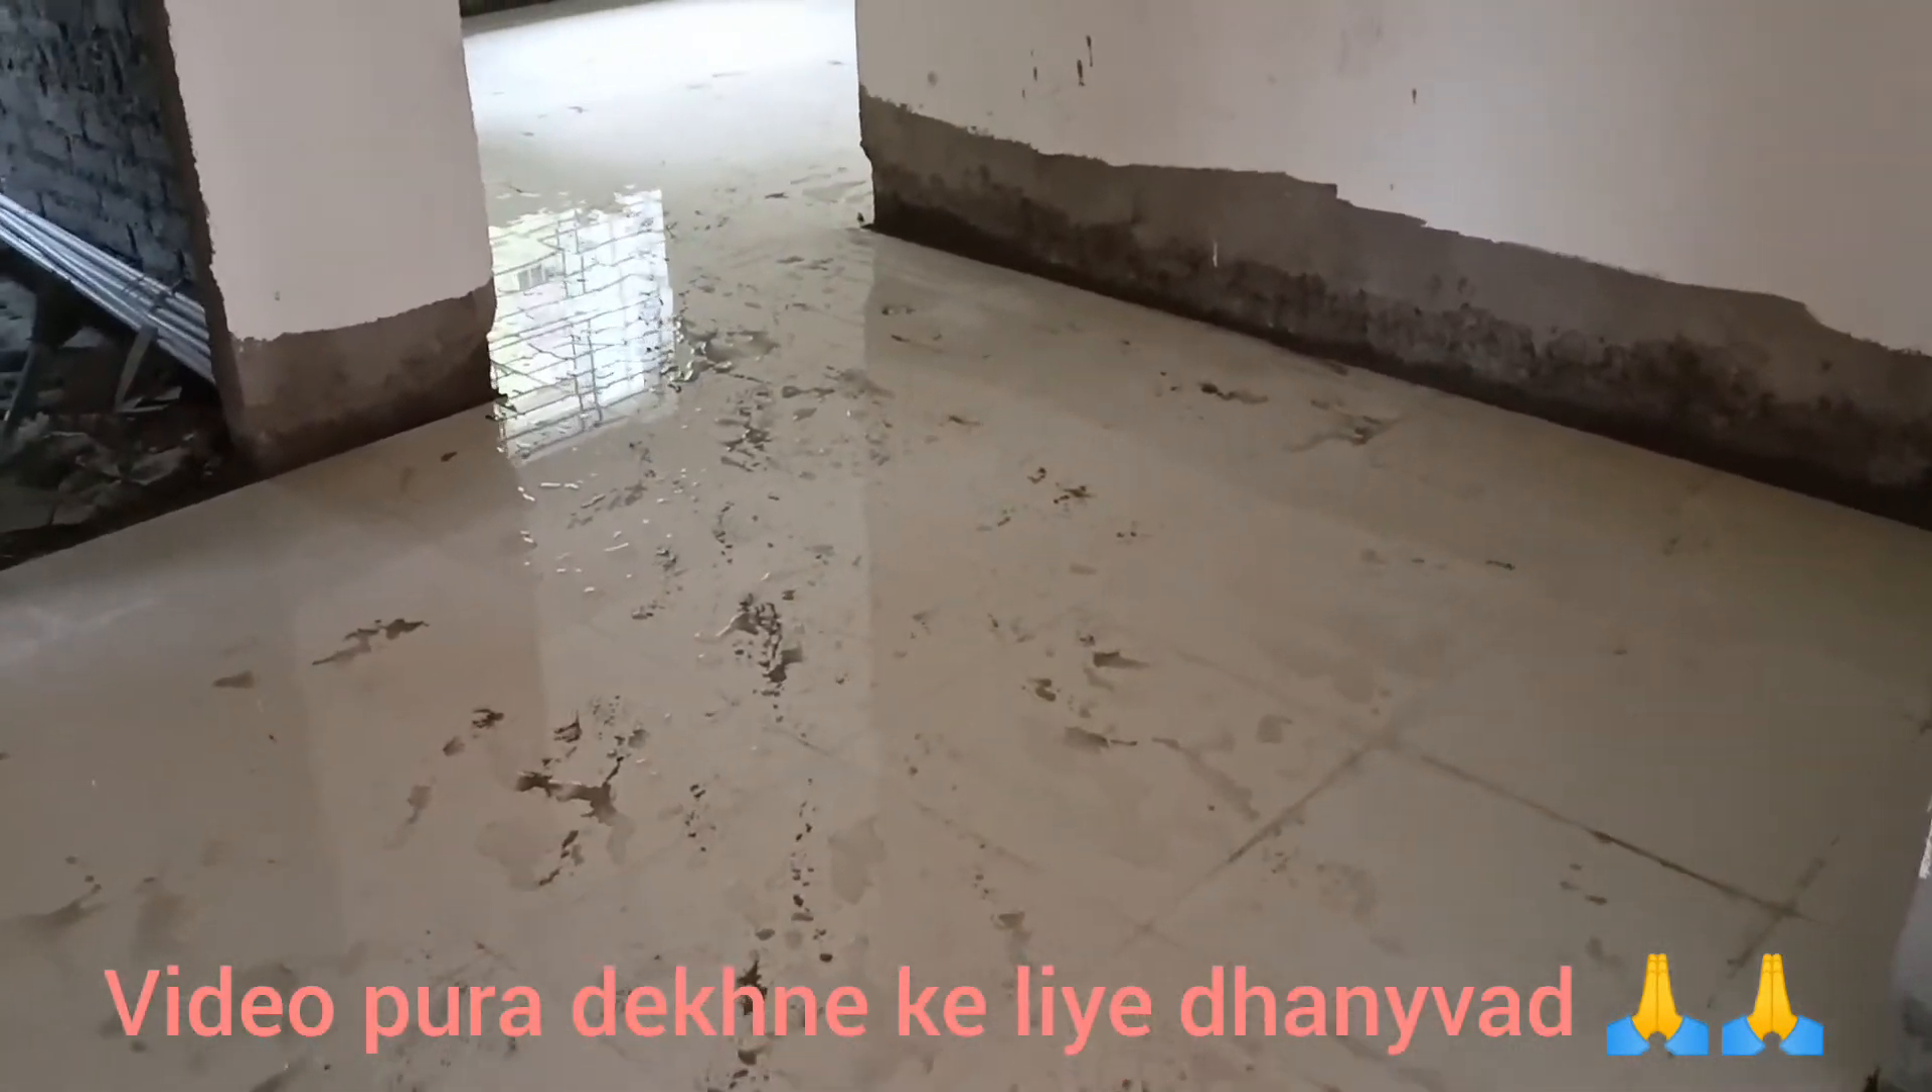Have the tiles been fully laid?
Yes.